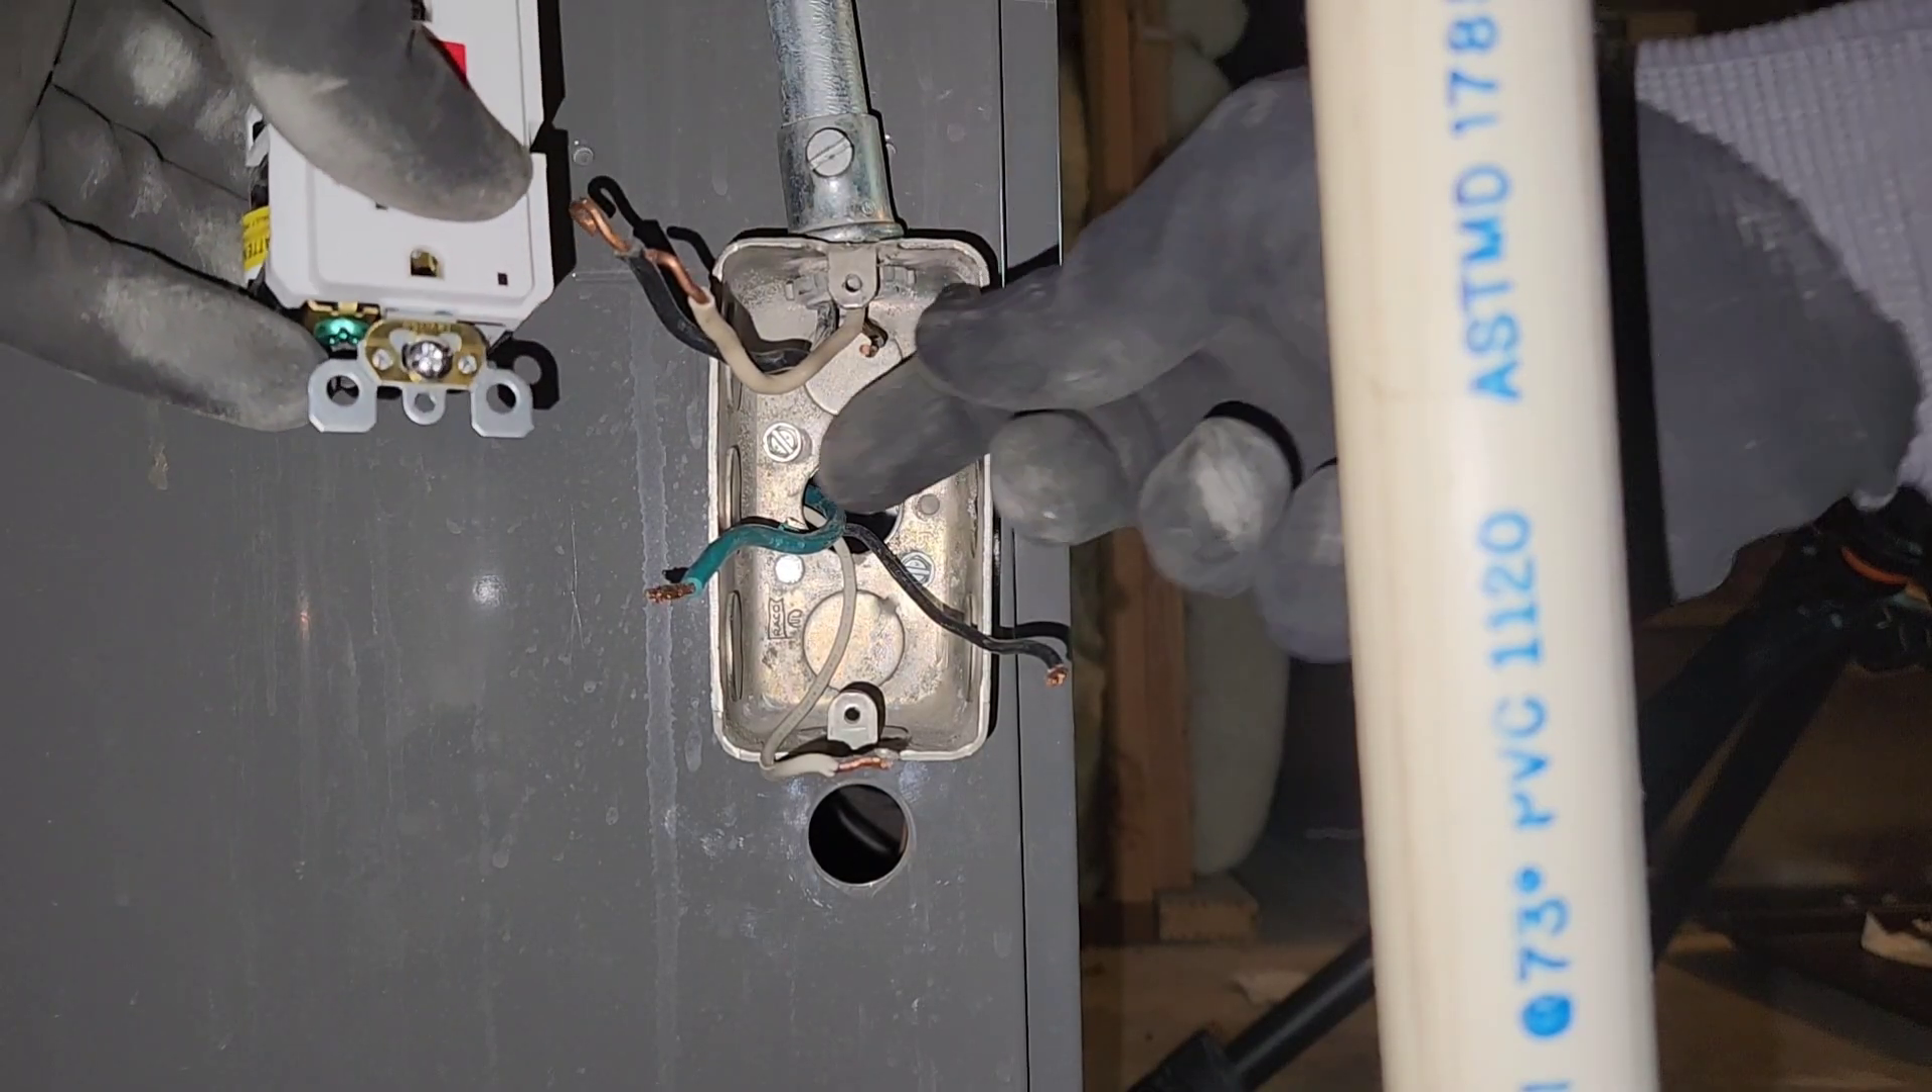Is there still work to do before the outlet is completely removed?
No.